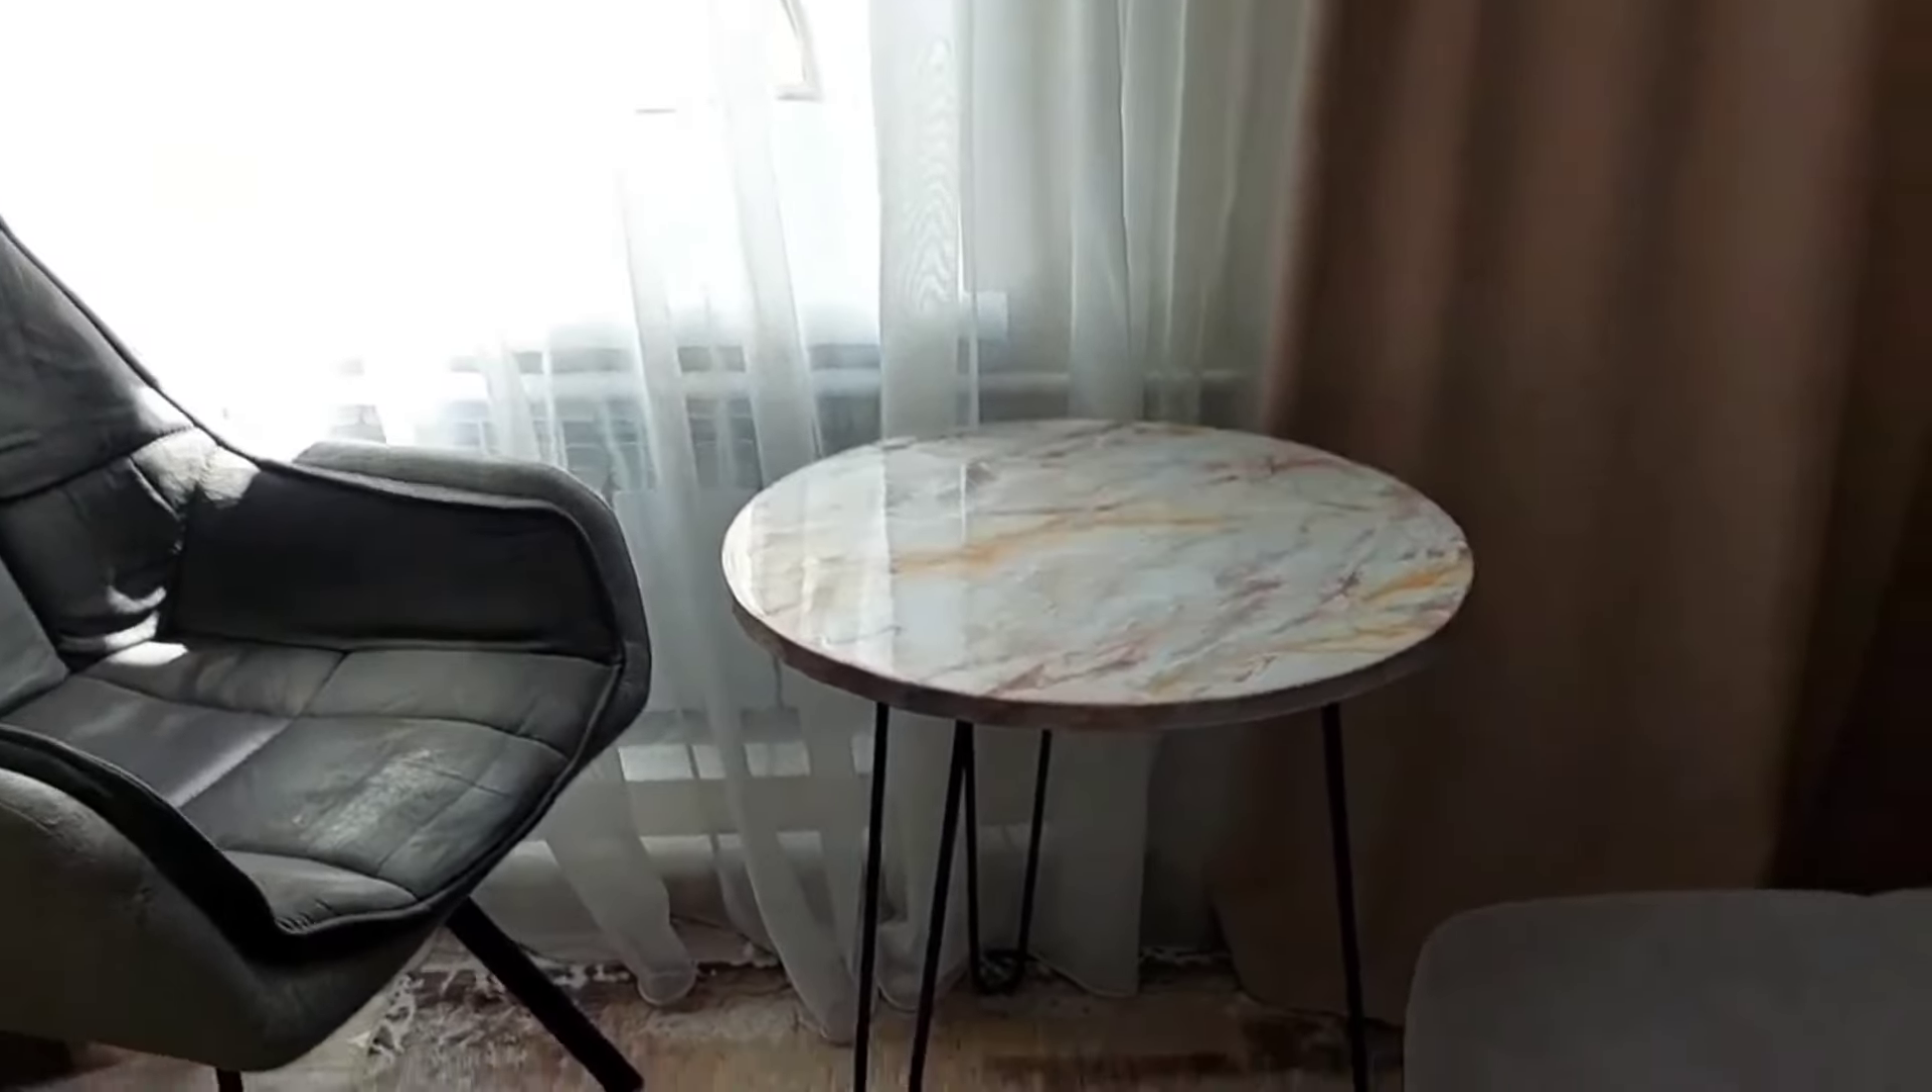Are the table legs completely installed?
Yes.